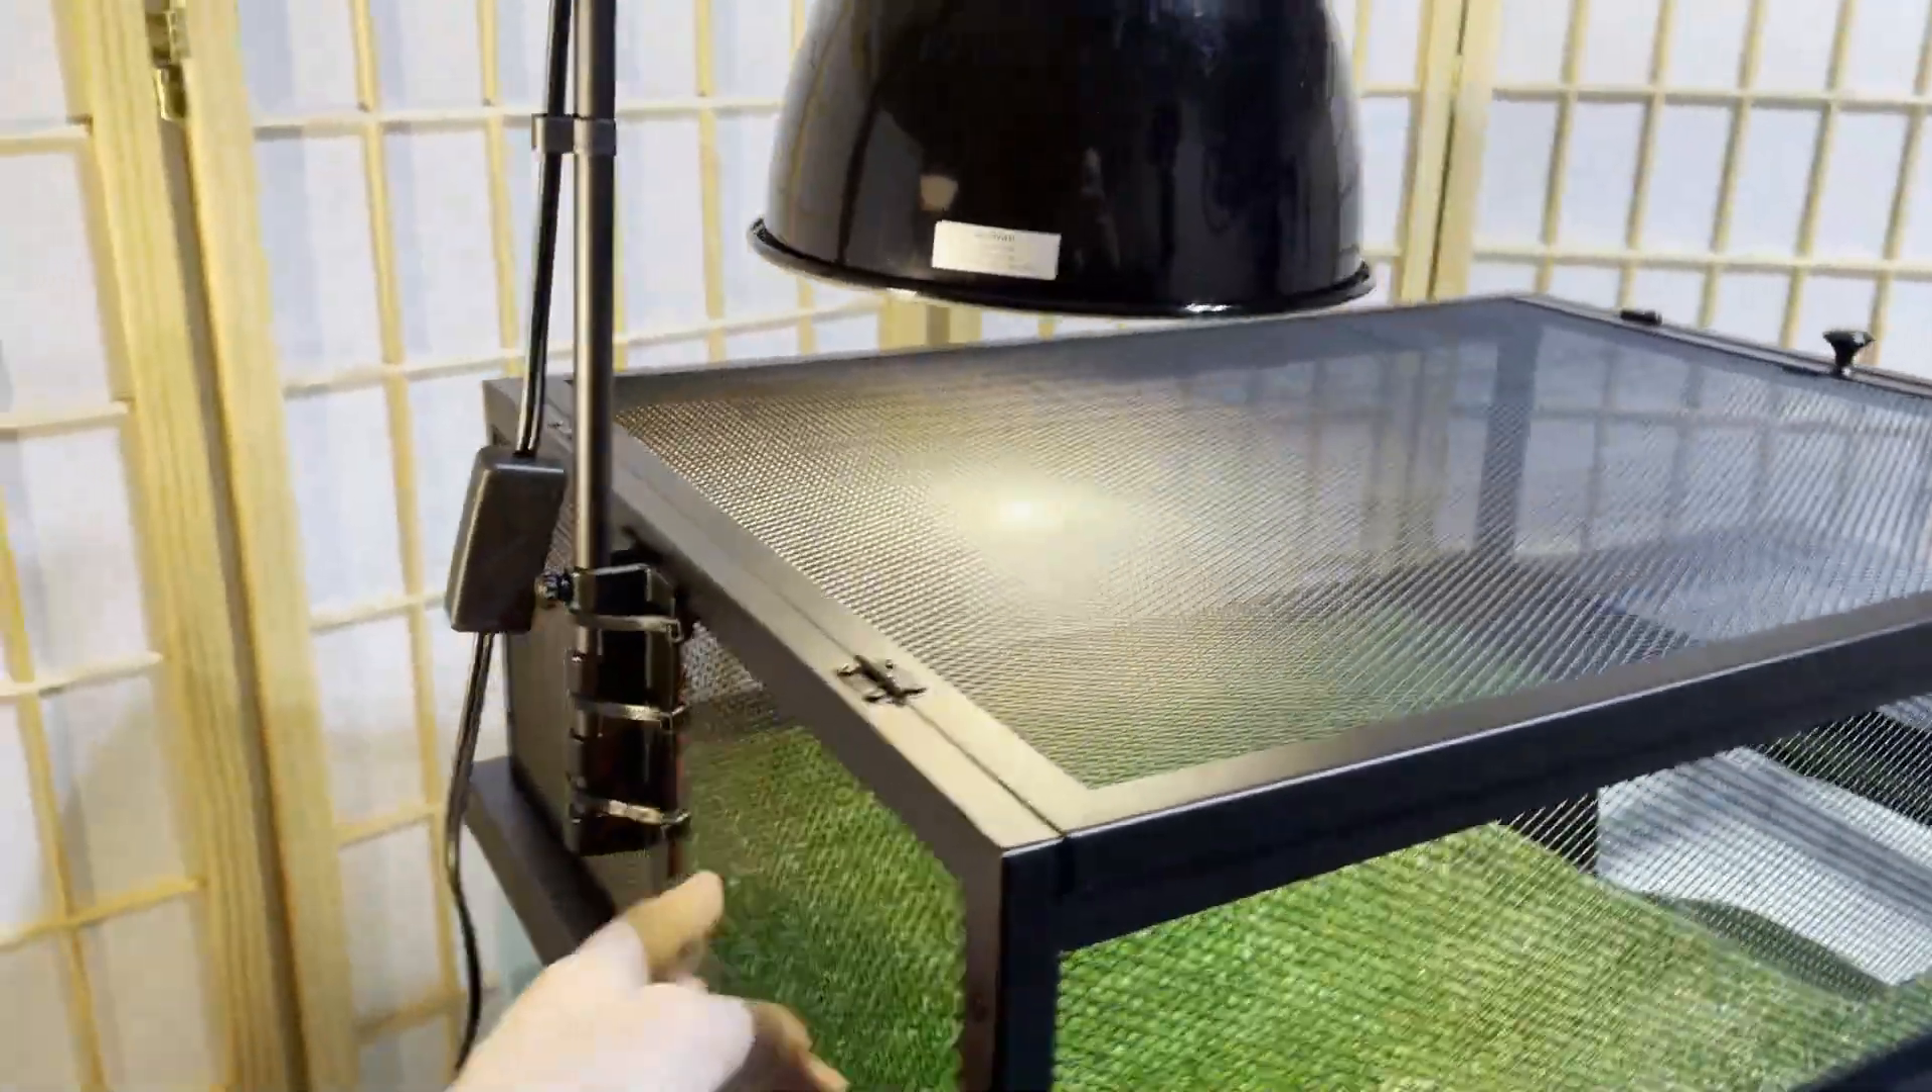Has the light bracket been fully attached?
Yes.